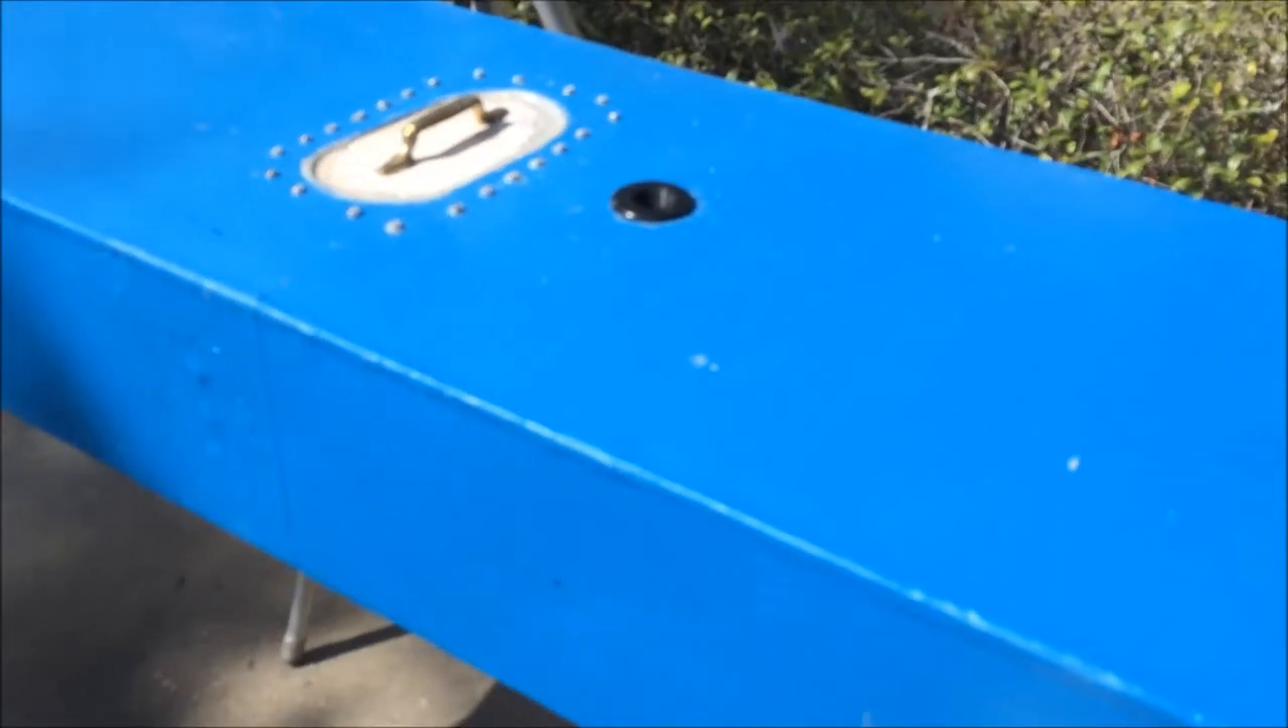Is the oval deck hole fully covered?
Yes.